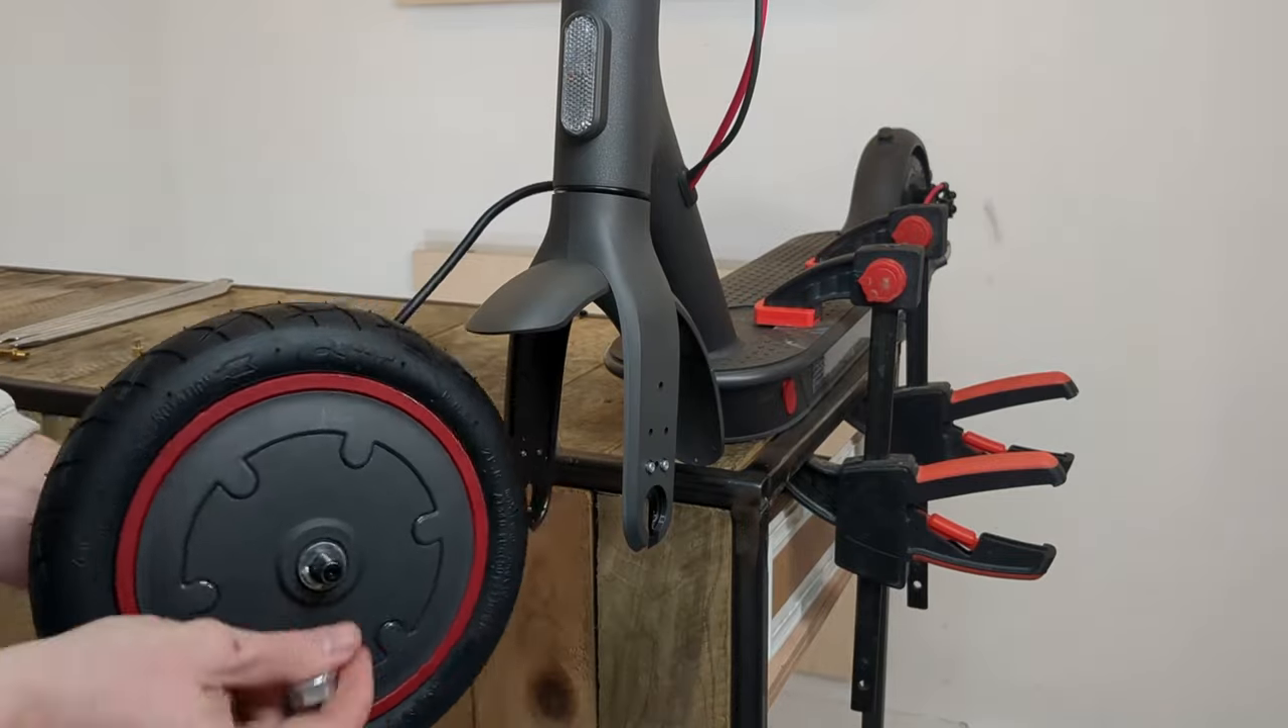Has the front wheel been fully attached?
No.